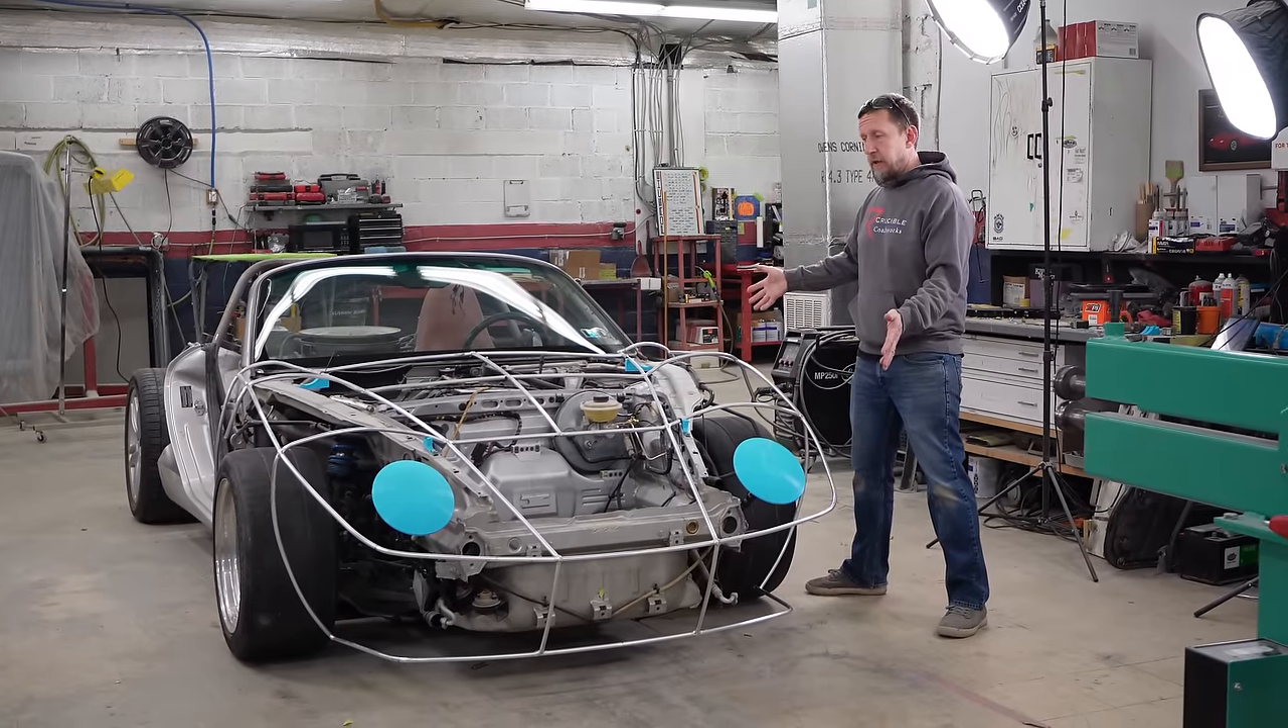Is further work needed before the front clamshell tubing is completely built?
No.